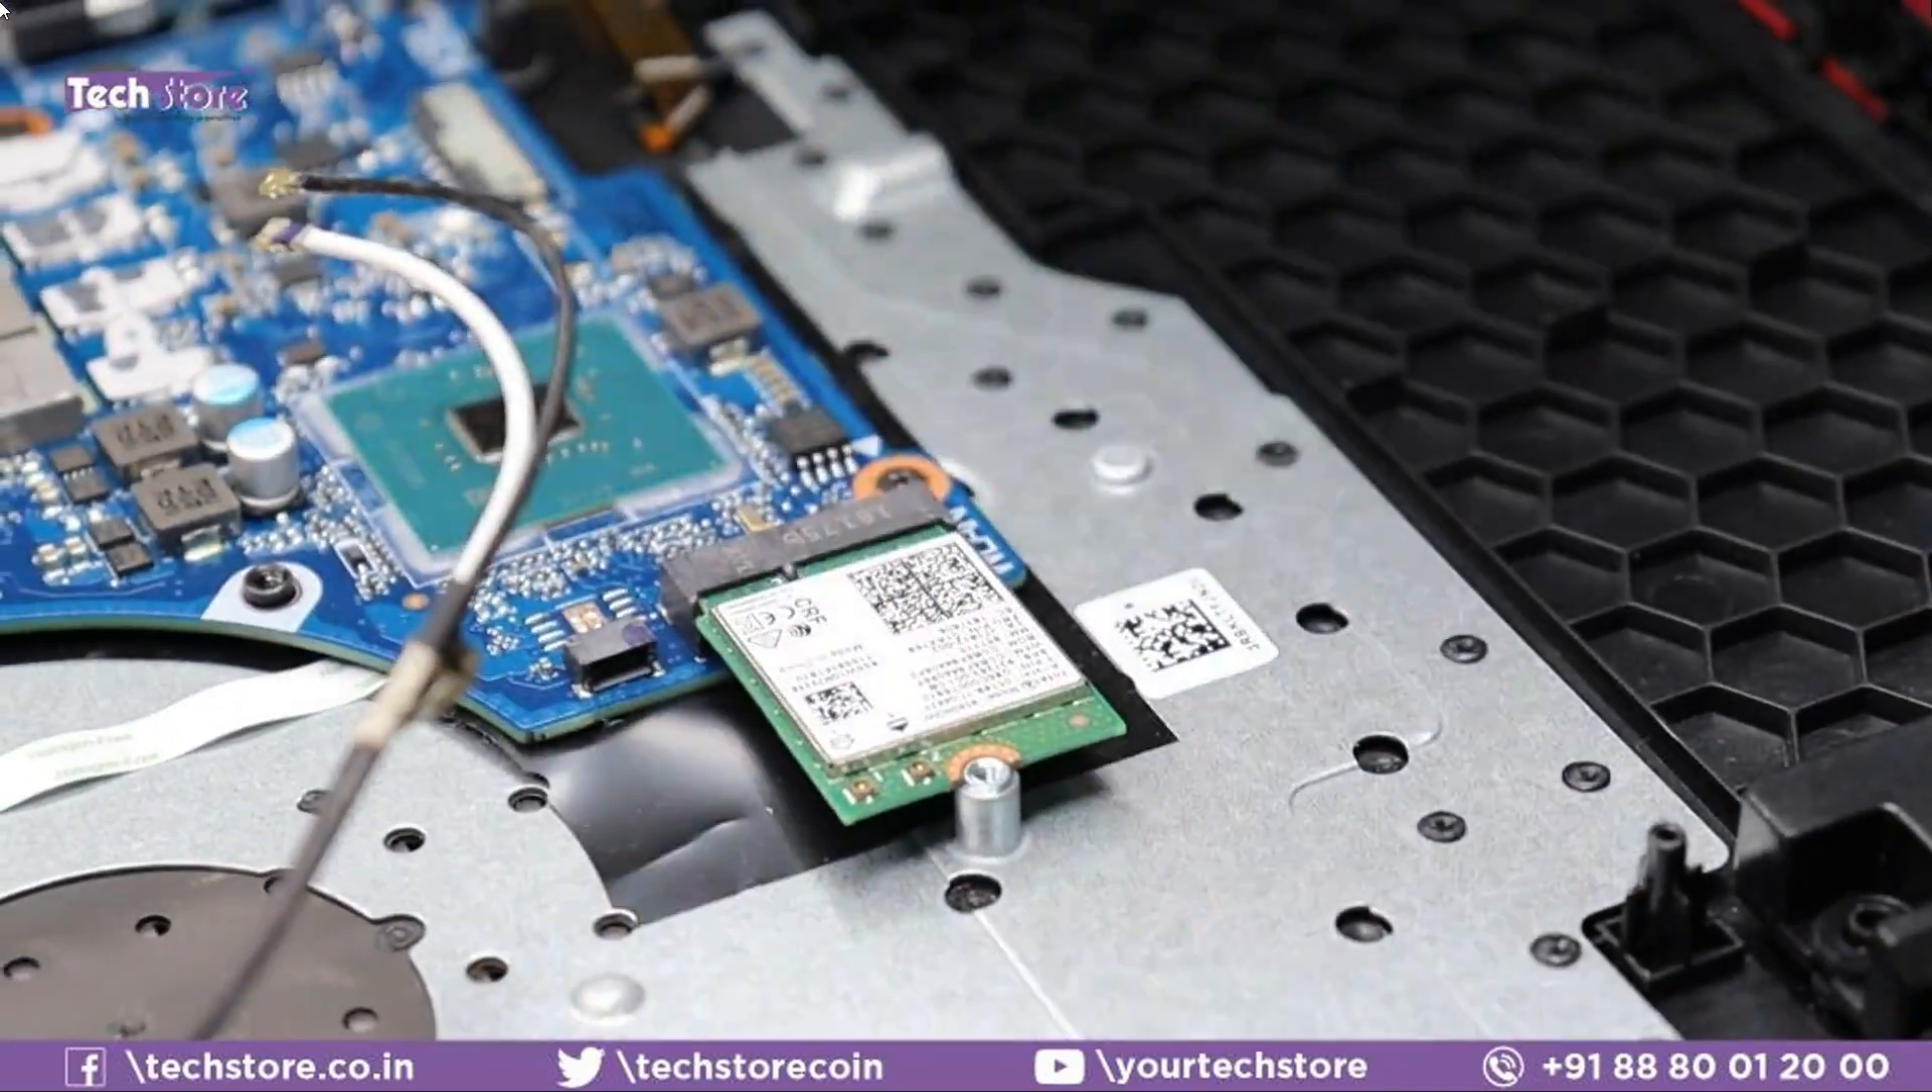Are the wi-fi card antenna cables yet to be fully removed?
No.